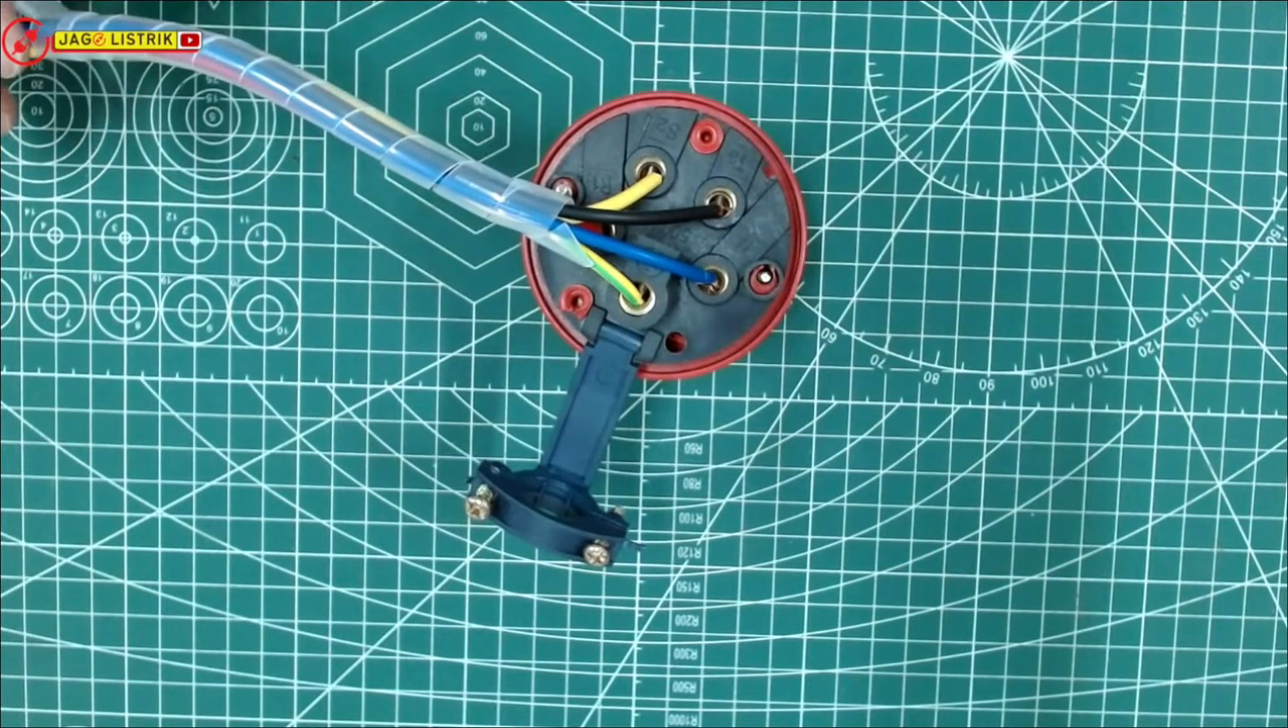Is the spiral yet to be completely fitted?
No.